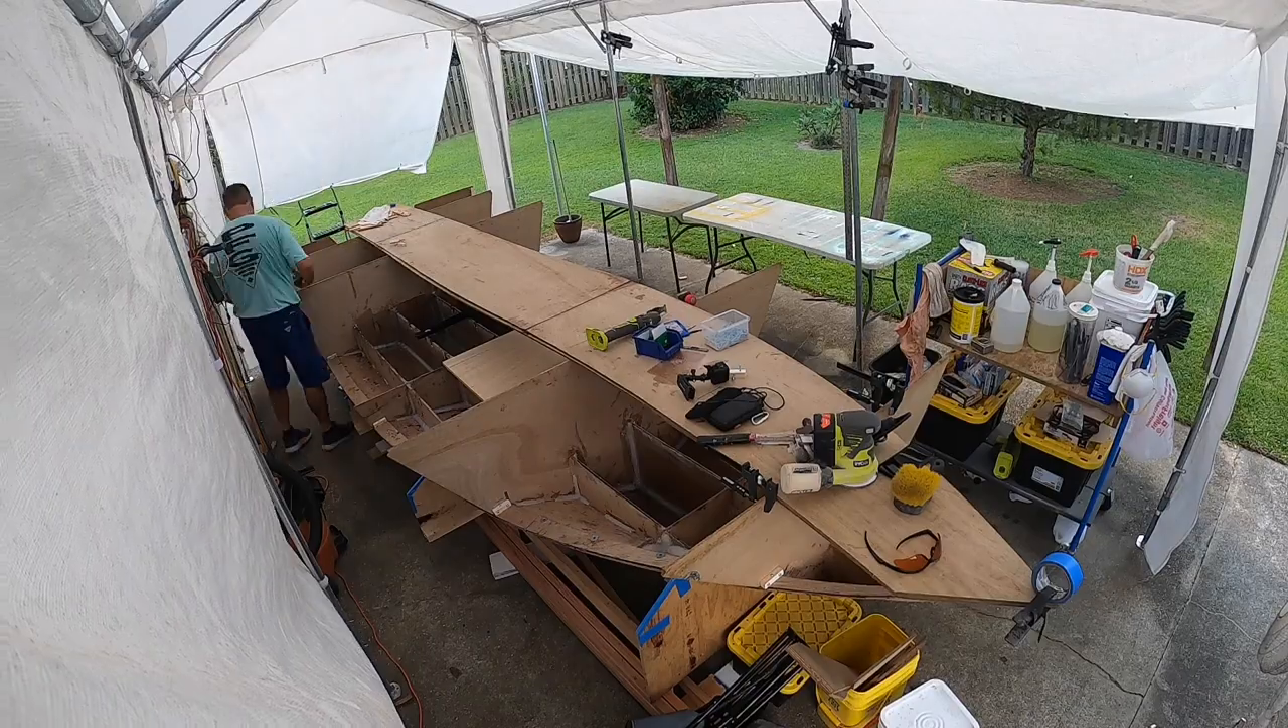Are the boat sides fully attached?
No.